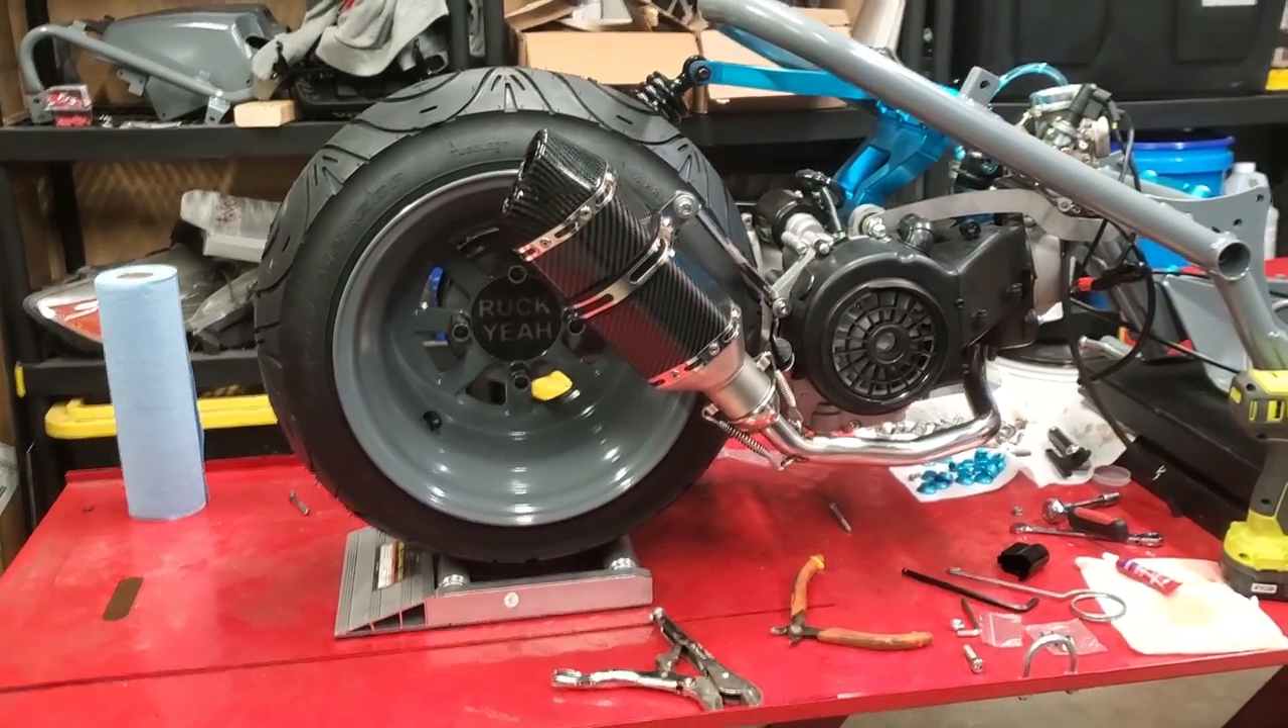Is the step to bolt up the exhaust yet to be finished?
No.